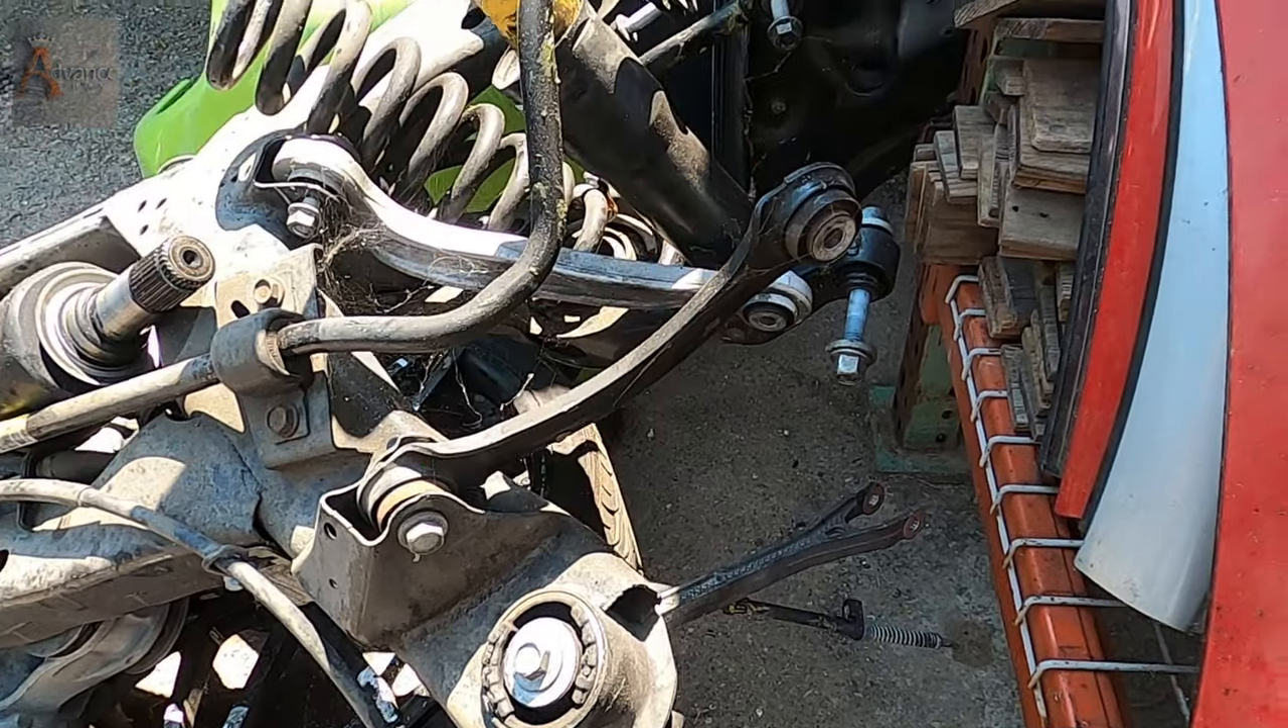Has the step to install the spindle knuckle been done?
No.